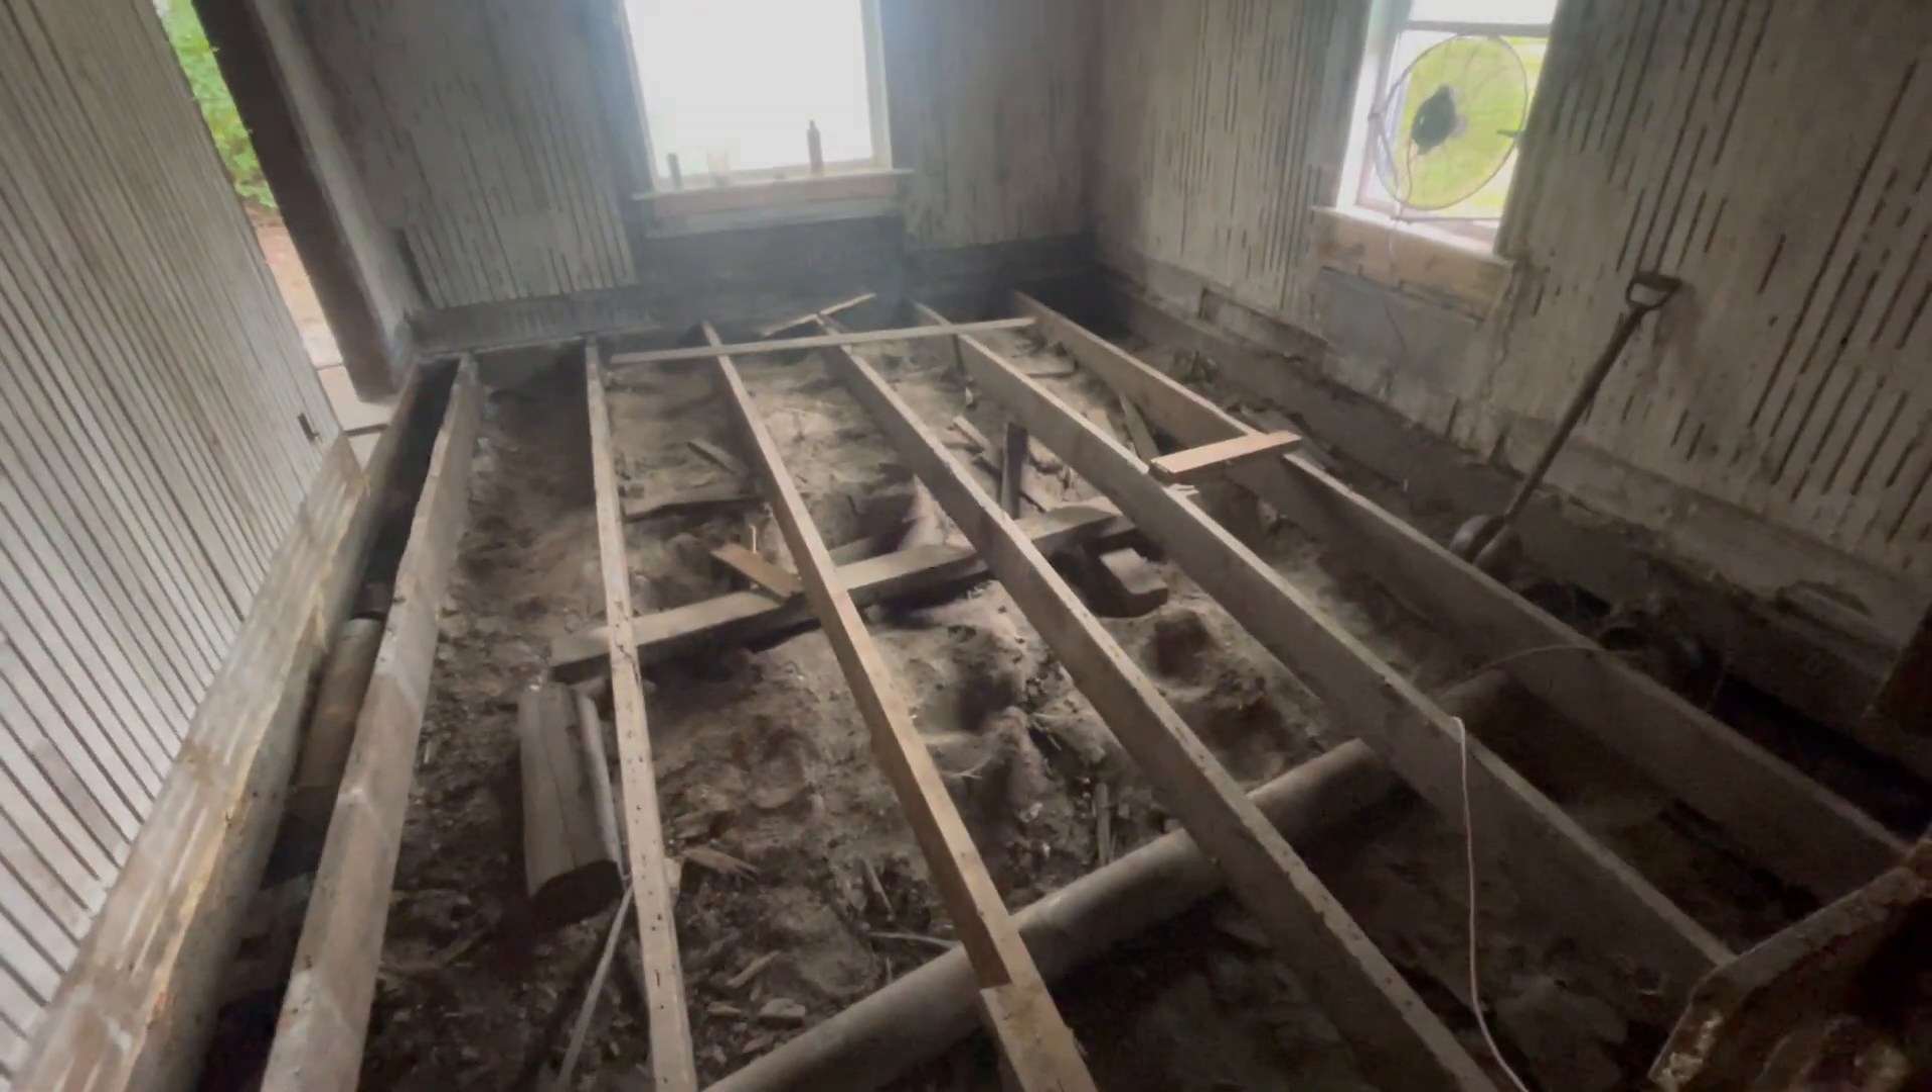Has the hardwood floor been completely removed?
Yes.